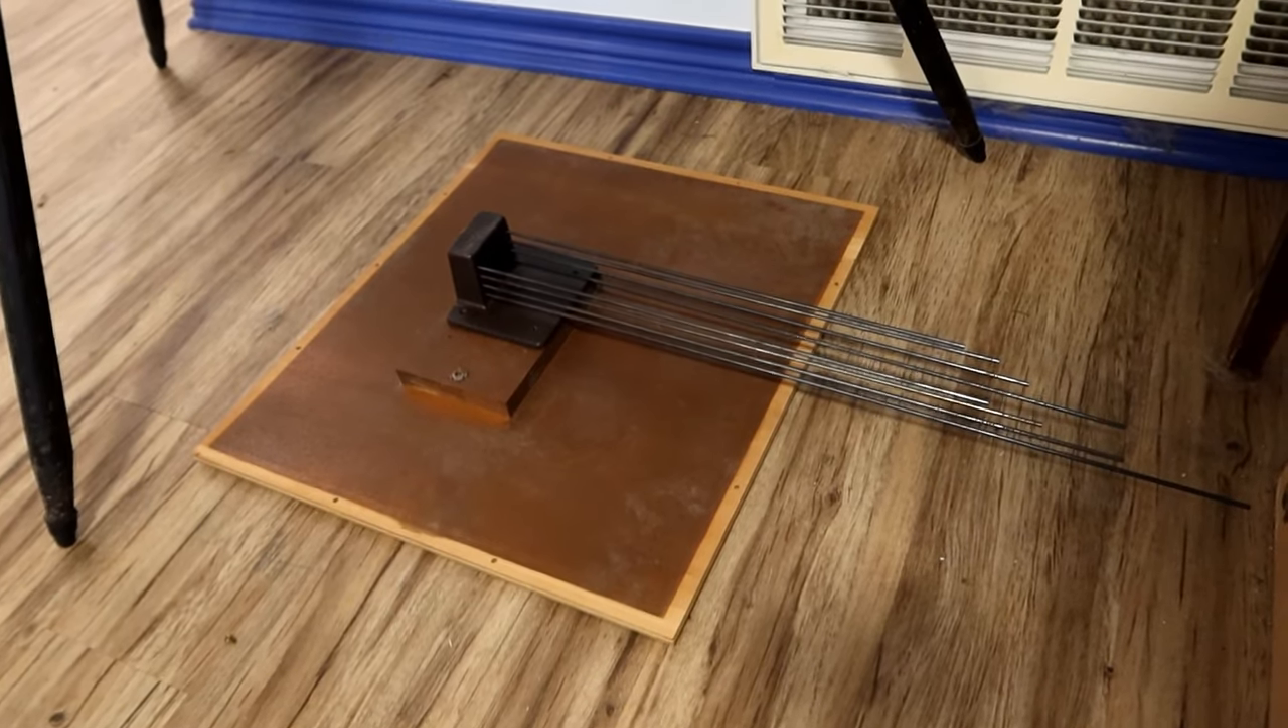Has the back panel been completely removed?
Yes.